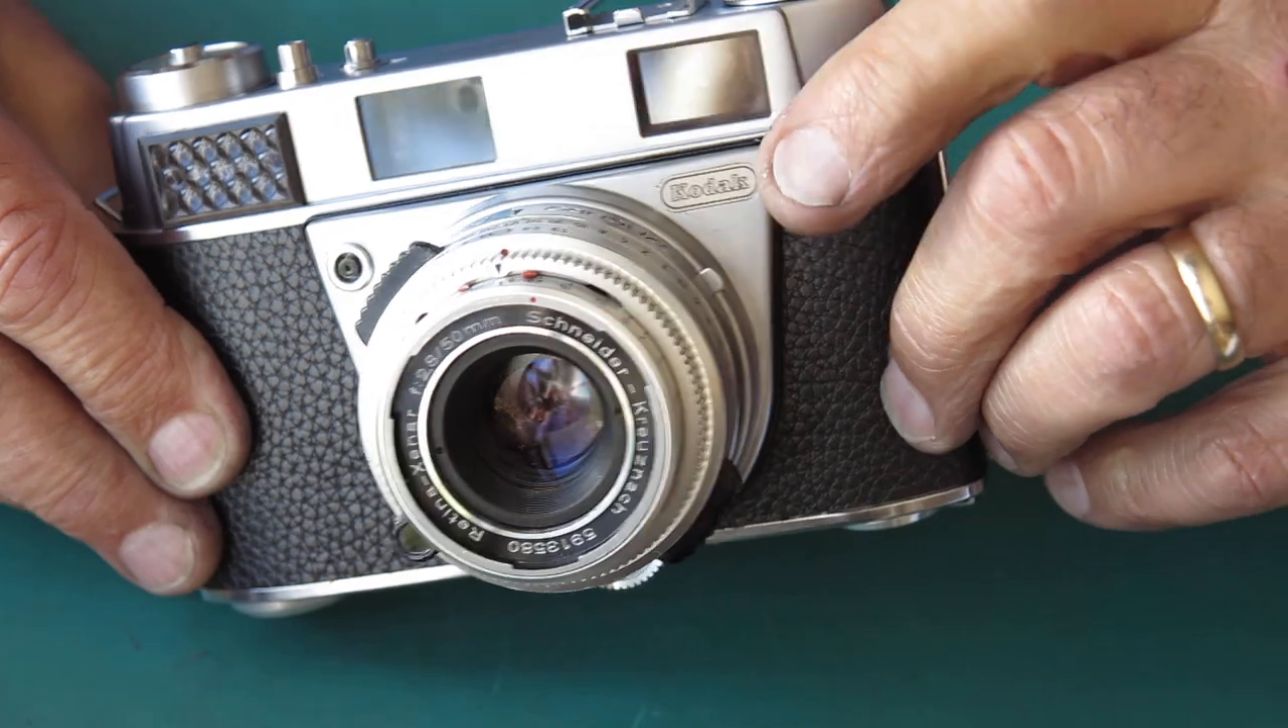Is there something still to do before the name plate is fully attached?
No.